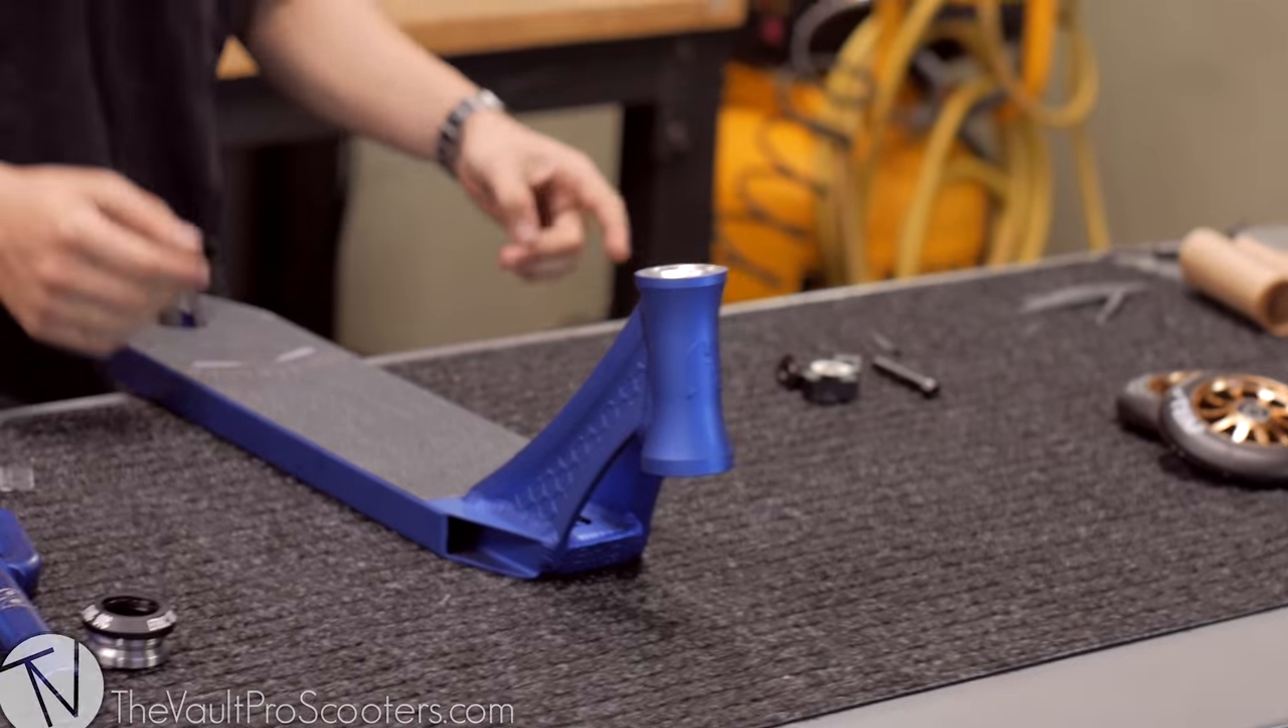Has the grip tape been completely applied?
Yes.